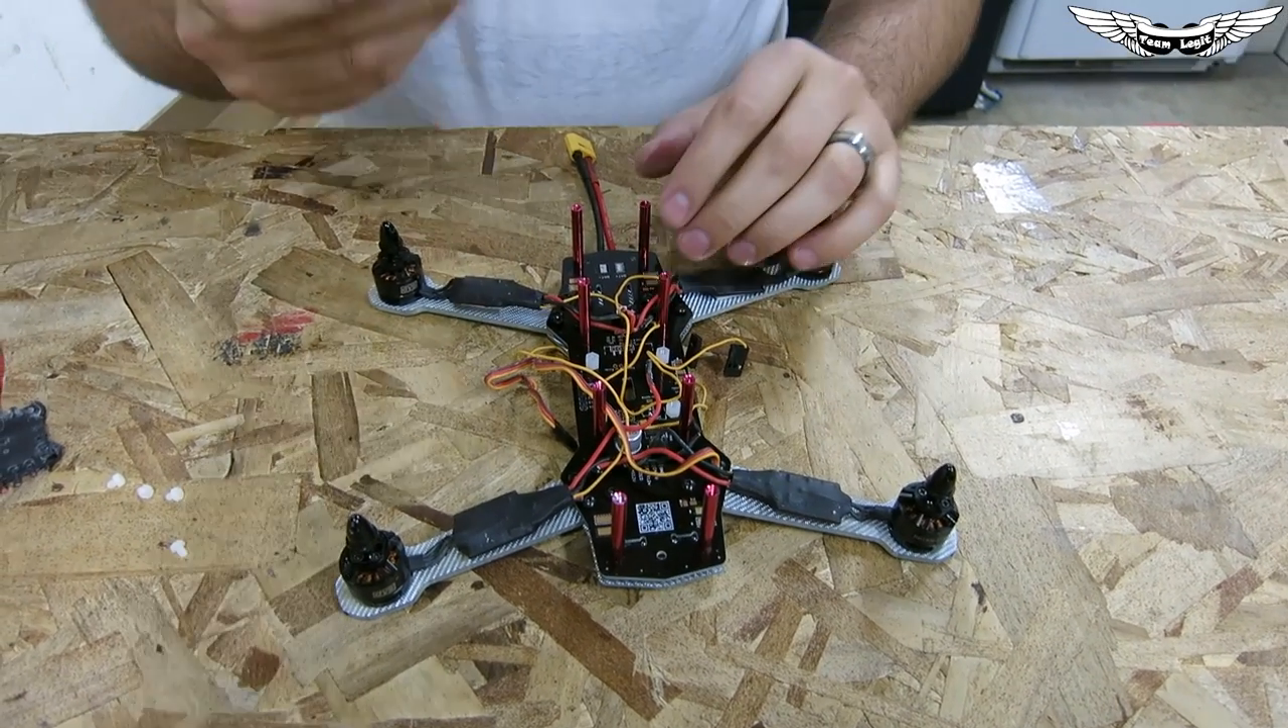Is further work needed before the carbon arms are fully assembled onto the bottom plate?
No.